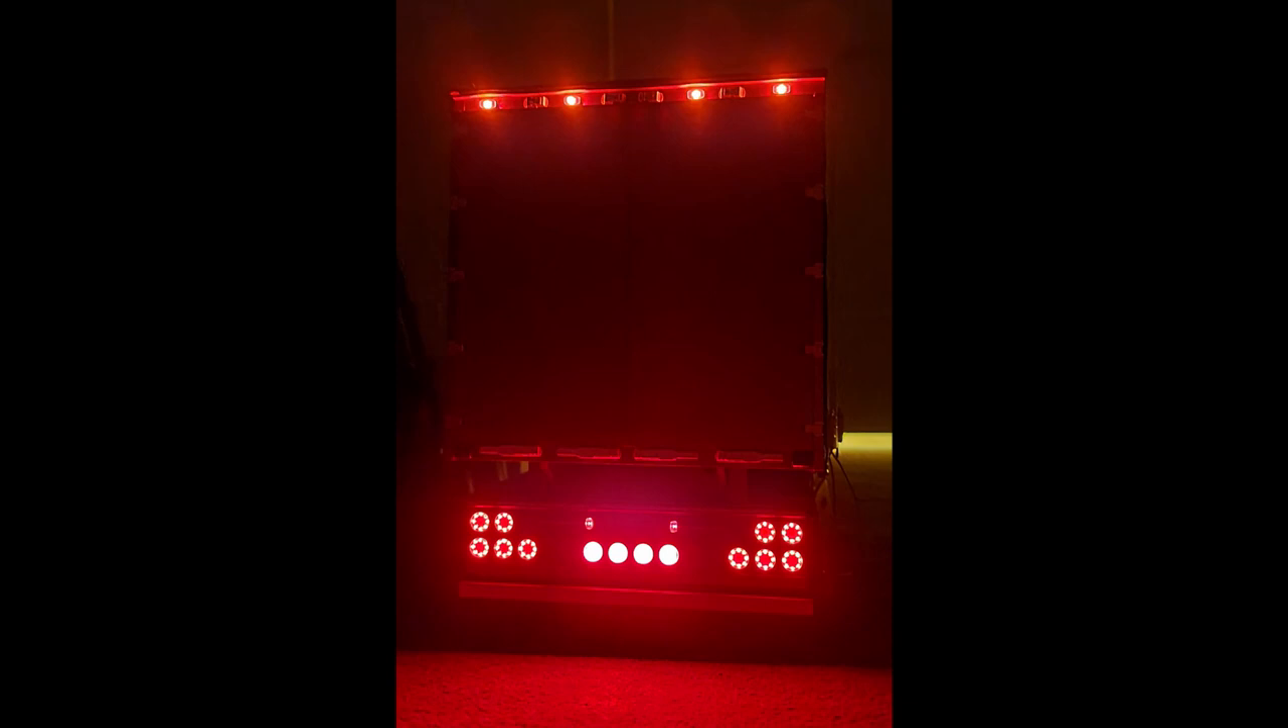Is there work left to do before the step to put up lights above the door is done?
No.